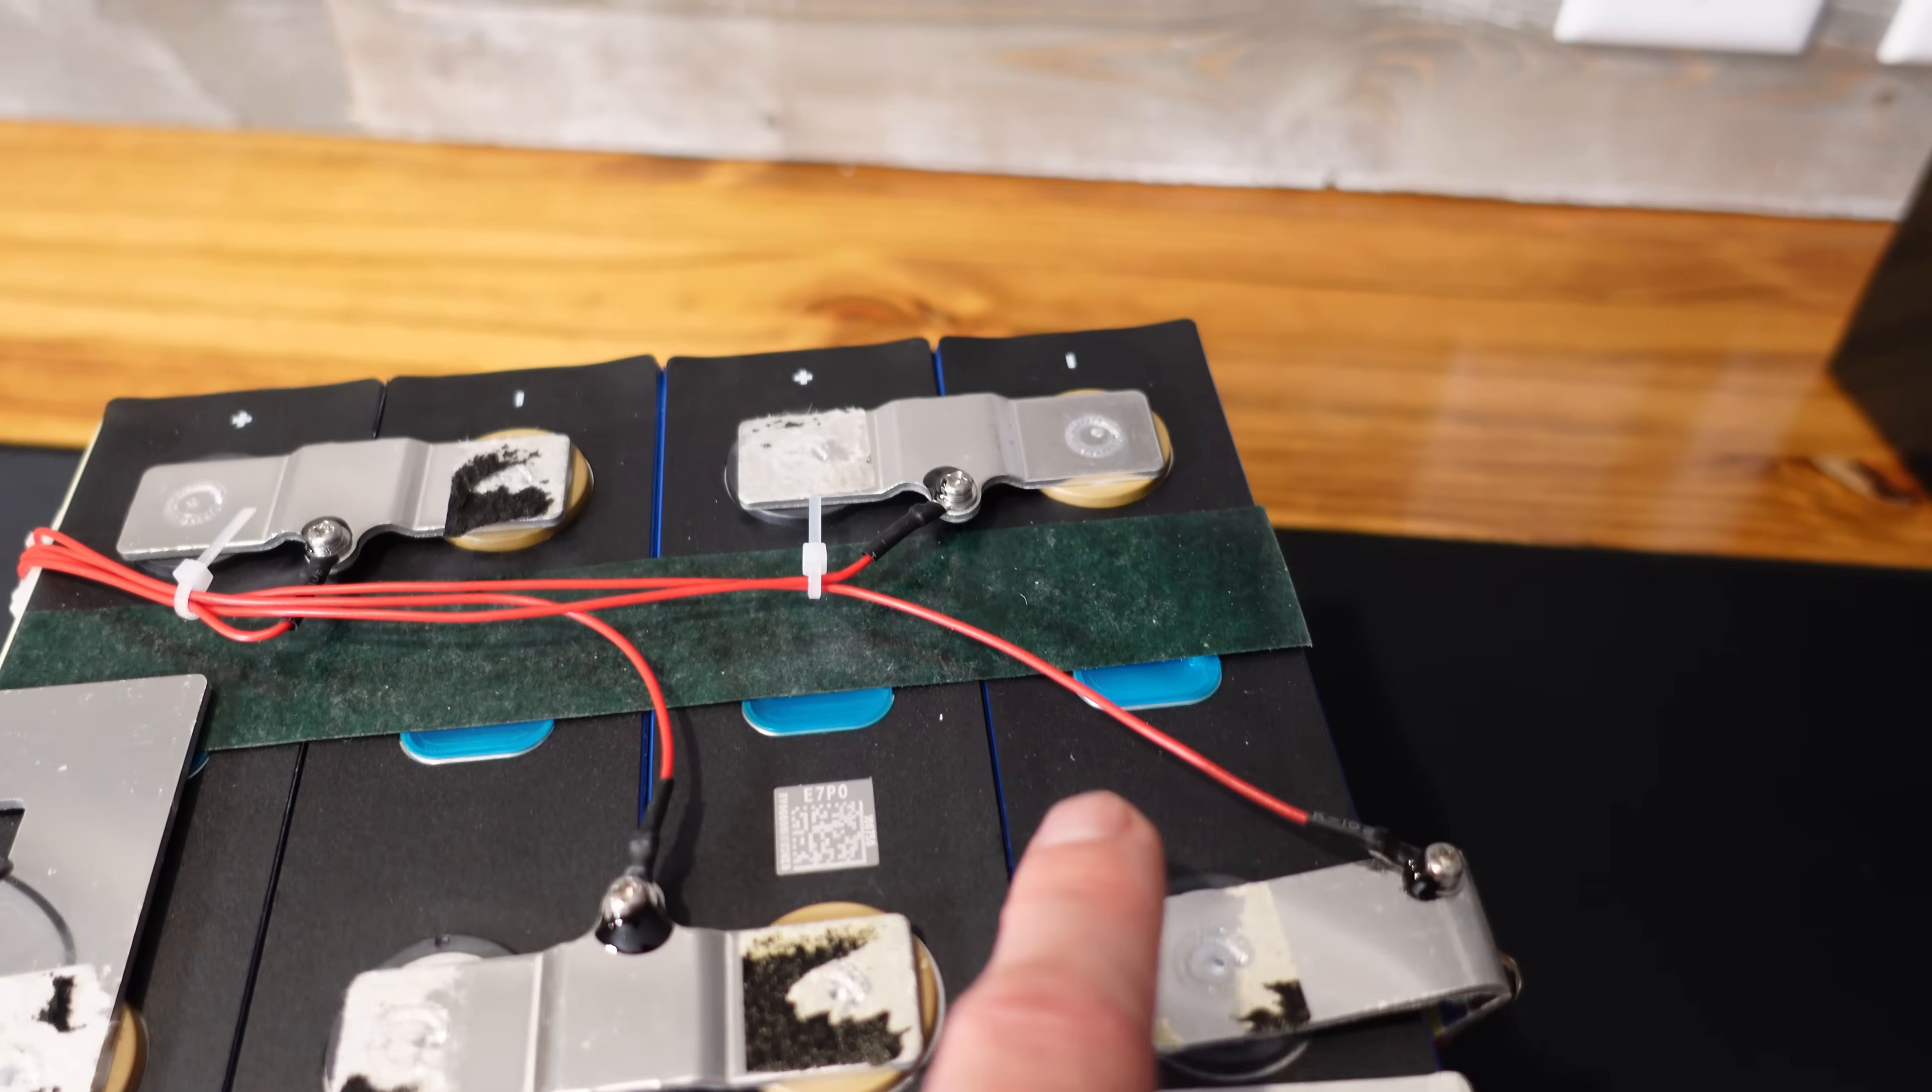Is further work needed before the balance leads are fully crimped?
No.